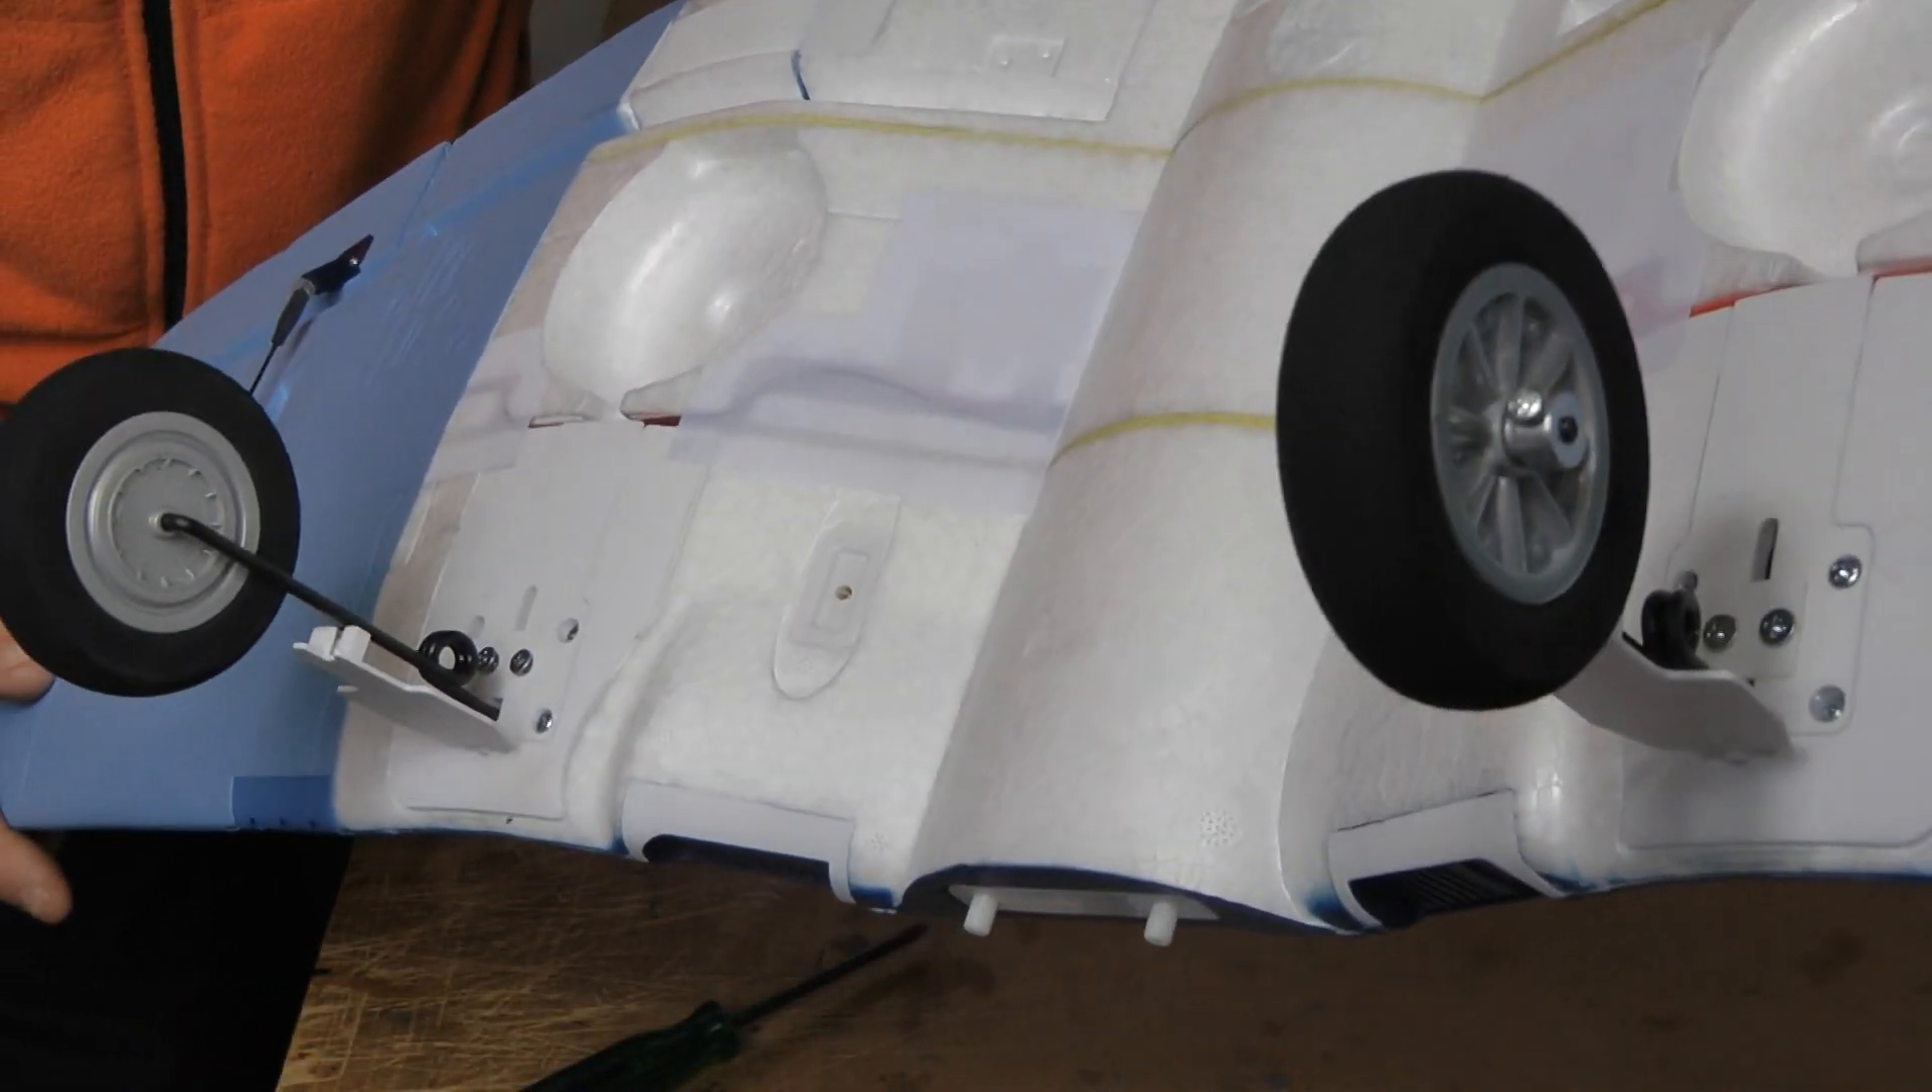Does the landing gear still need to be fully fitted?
No.